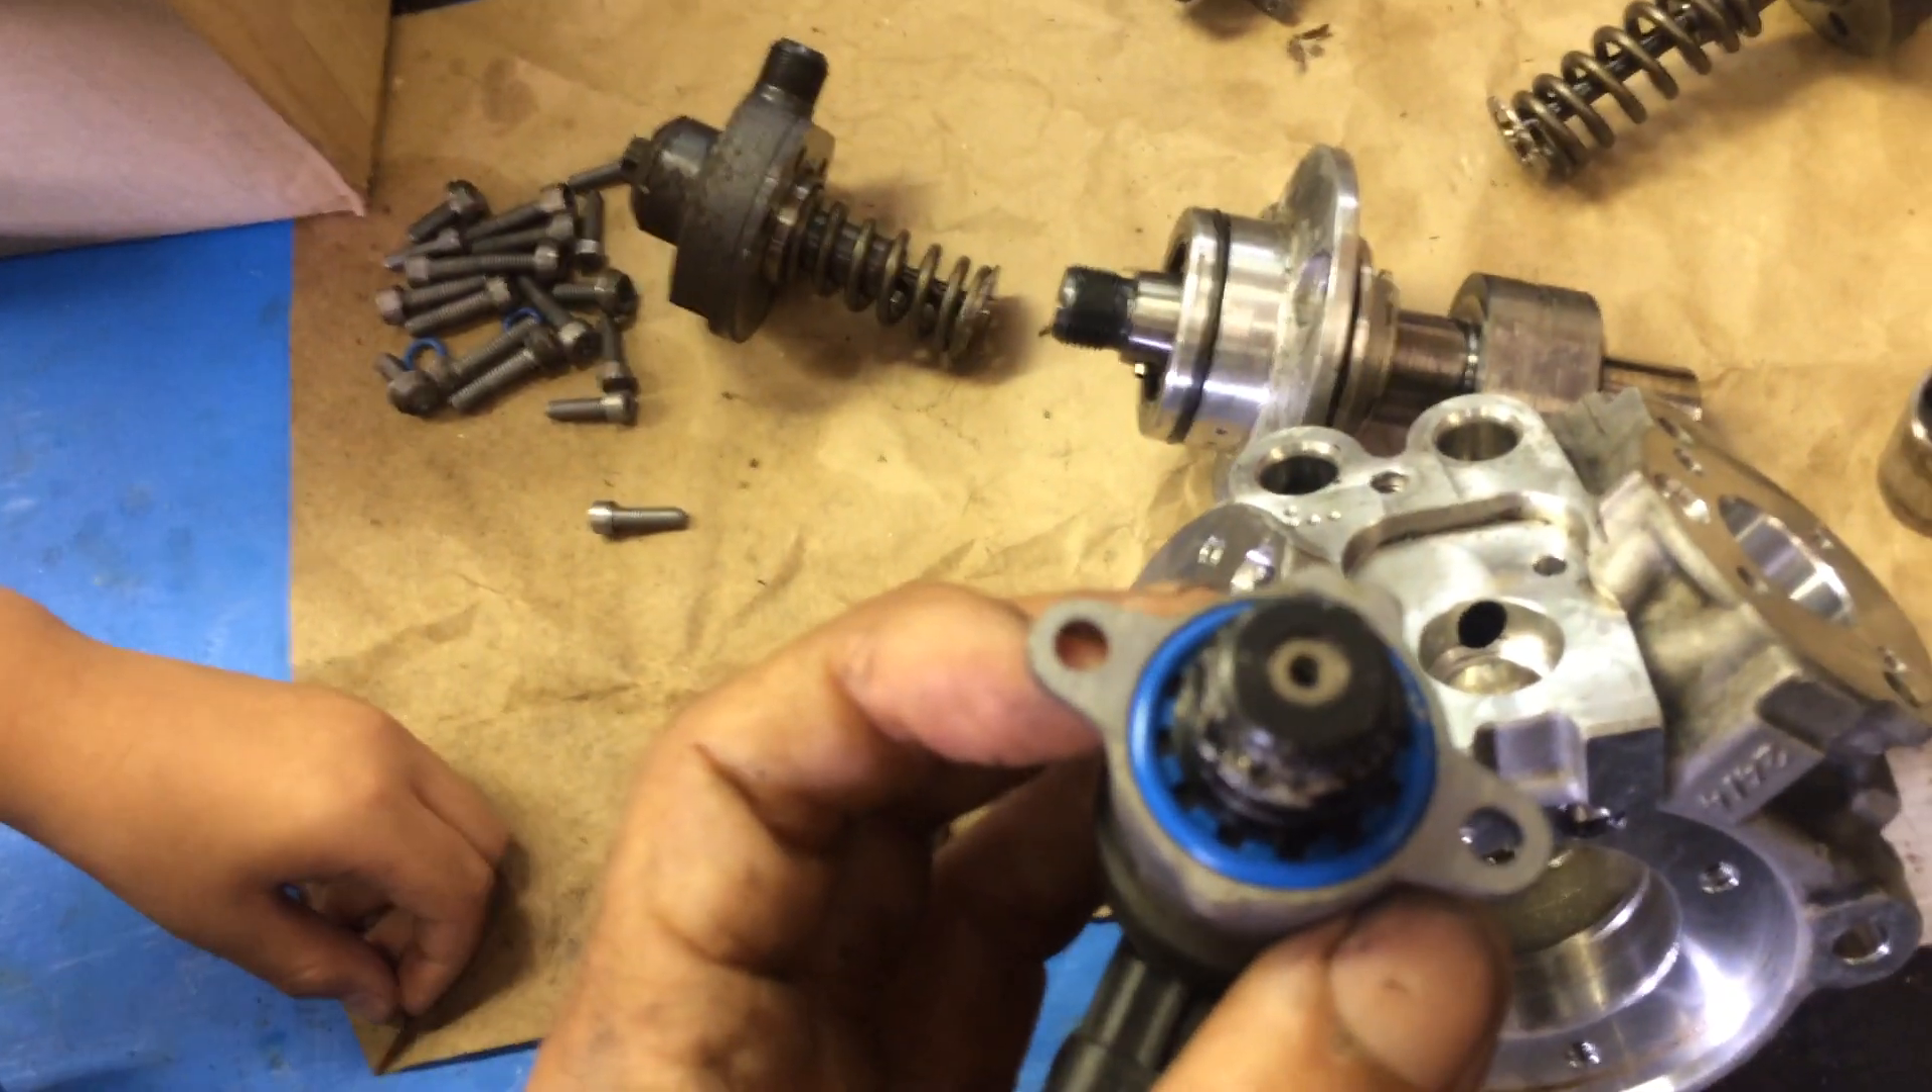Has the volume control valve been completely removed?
Yes.